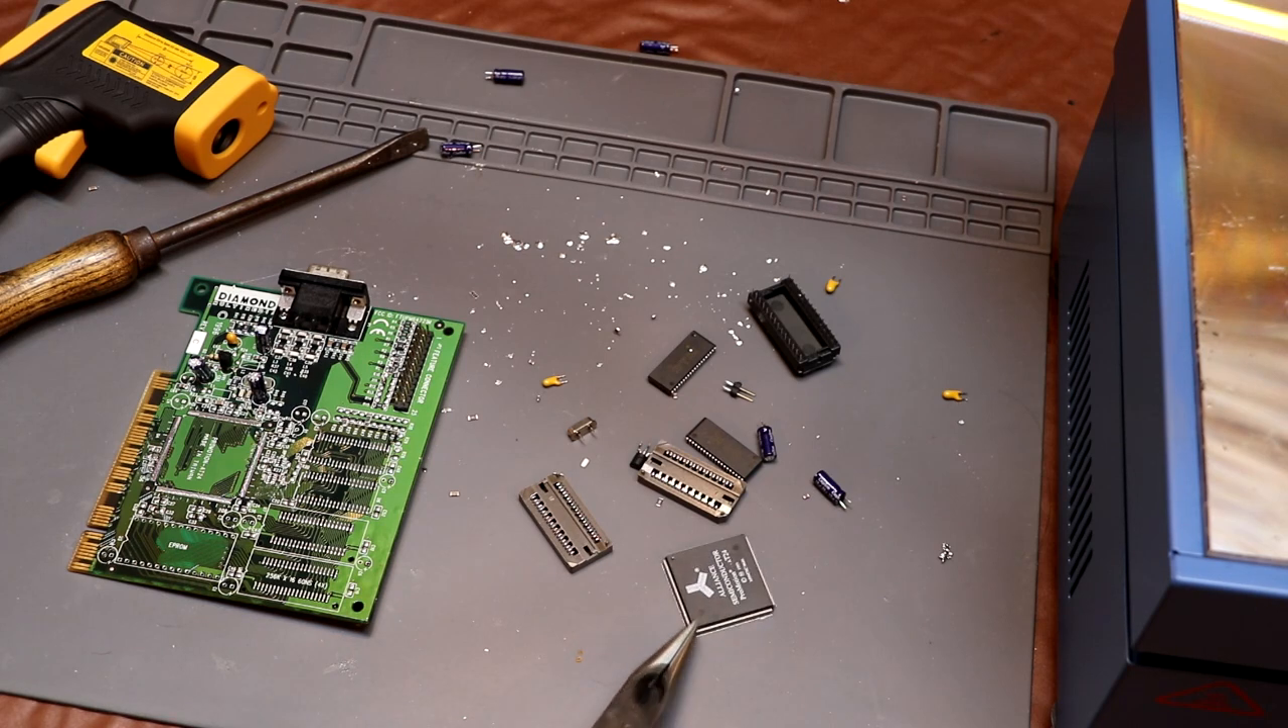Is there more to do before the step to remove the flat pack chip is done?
No.